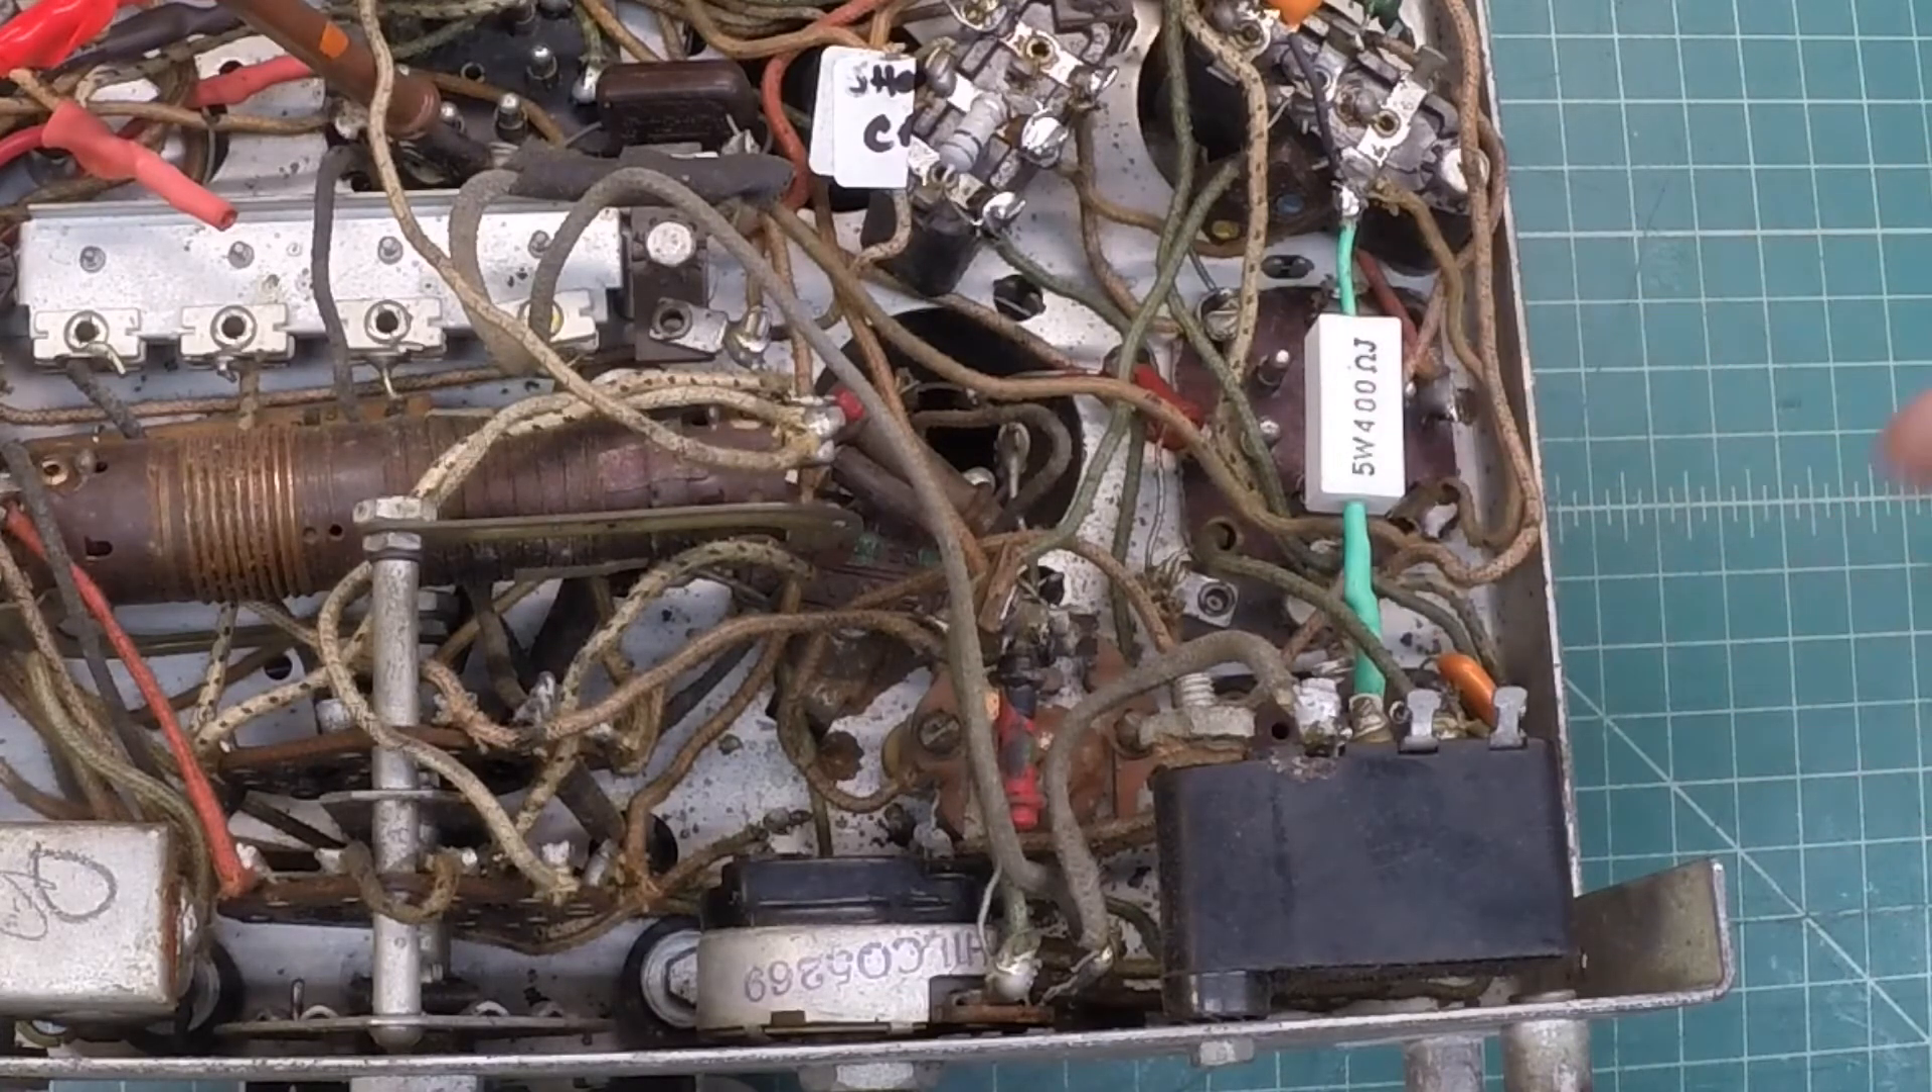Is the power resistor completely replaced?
Yes.